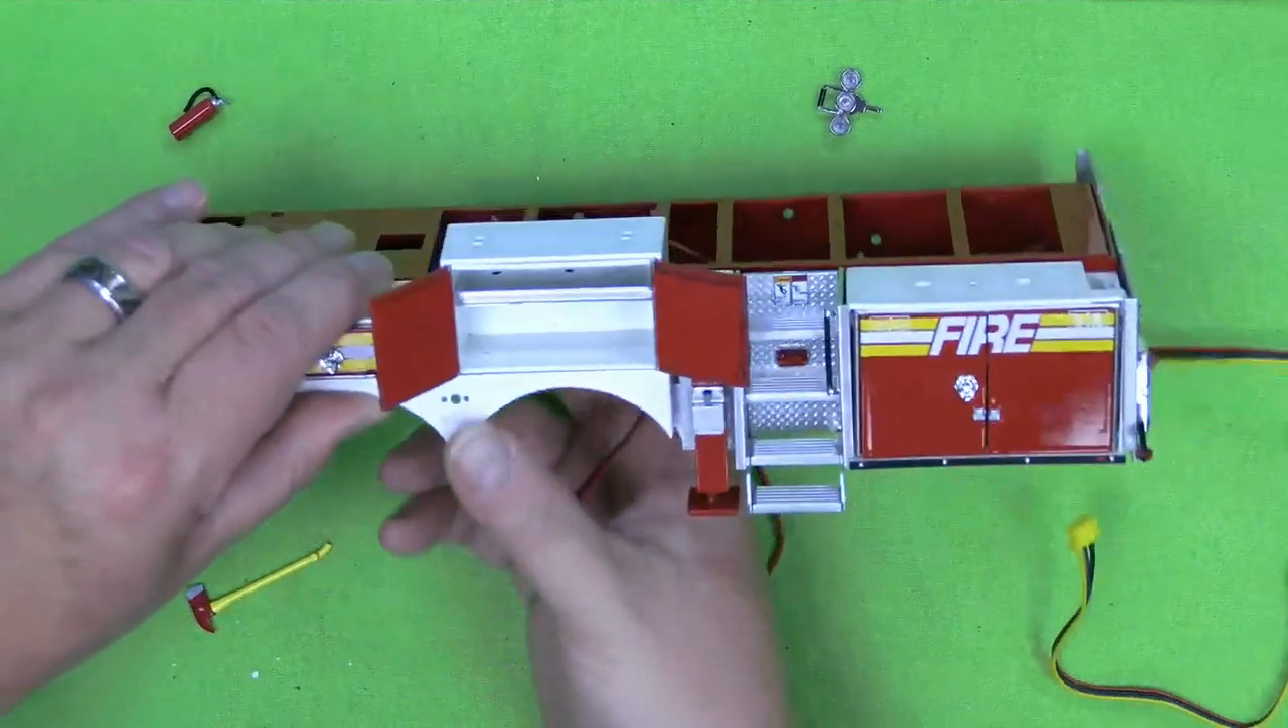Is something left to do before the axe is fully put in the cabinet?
Yes.